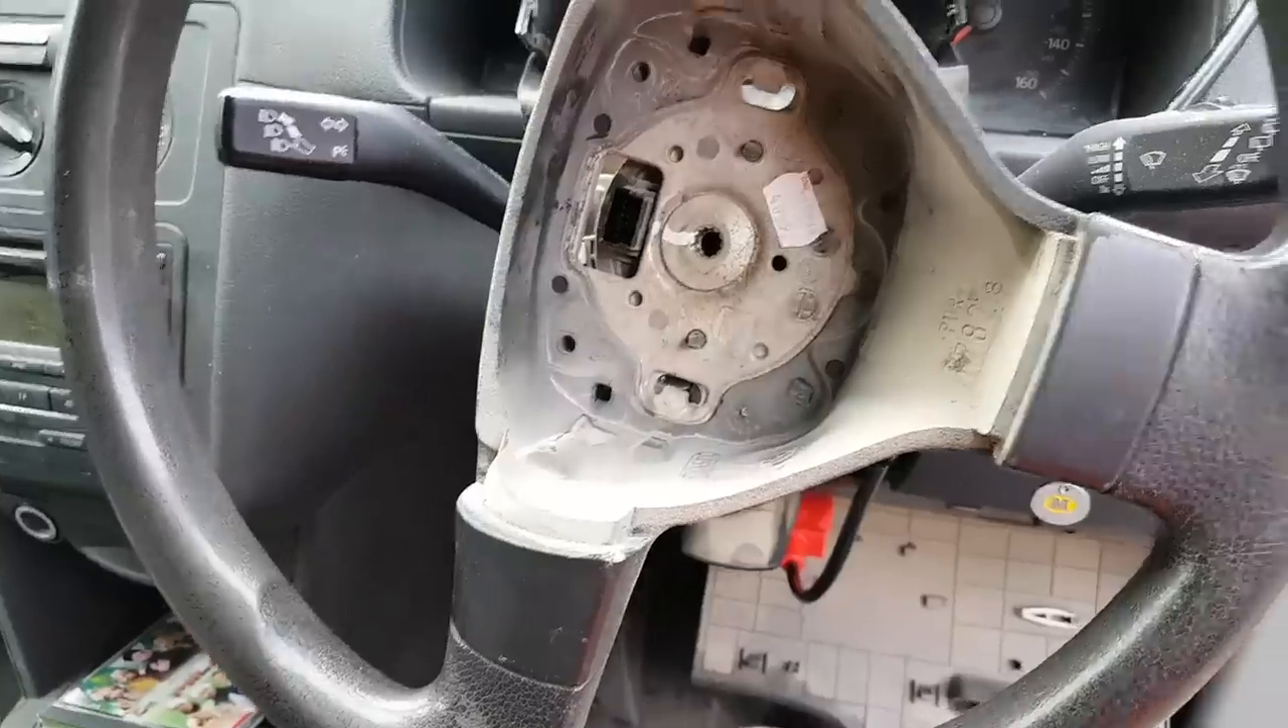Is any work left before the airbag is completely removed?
No.